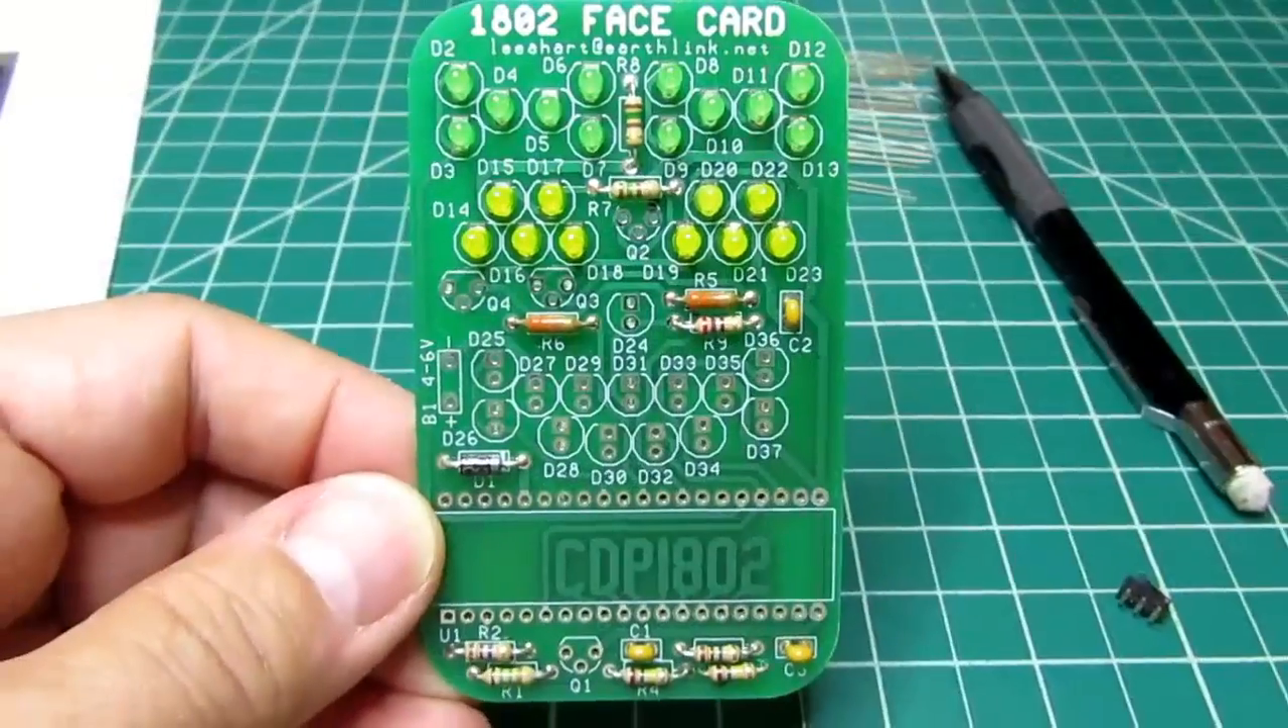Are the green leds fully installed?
Yes.